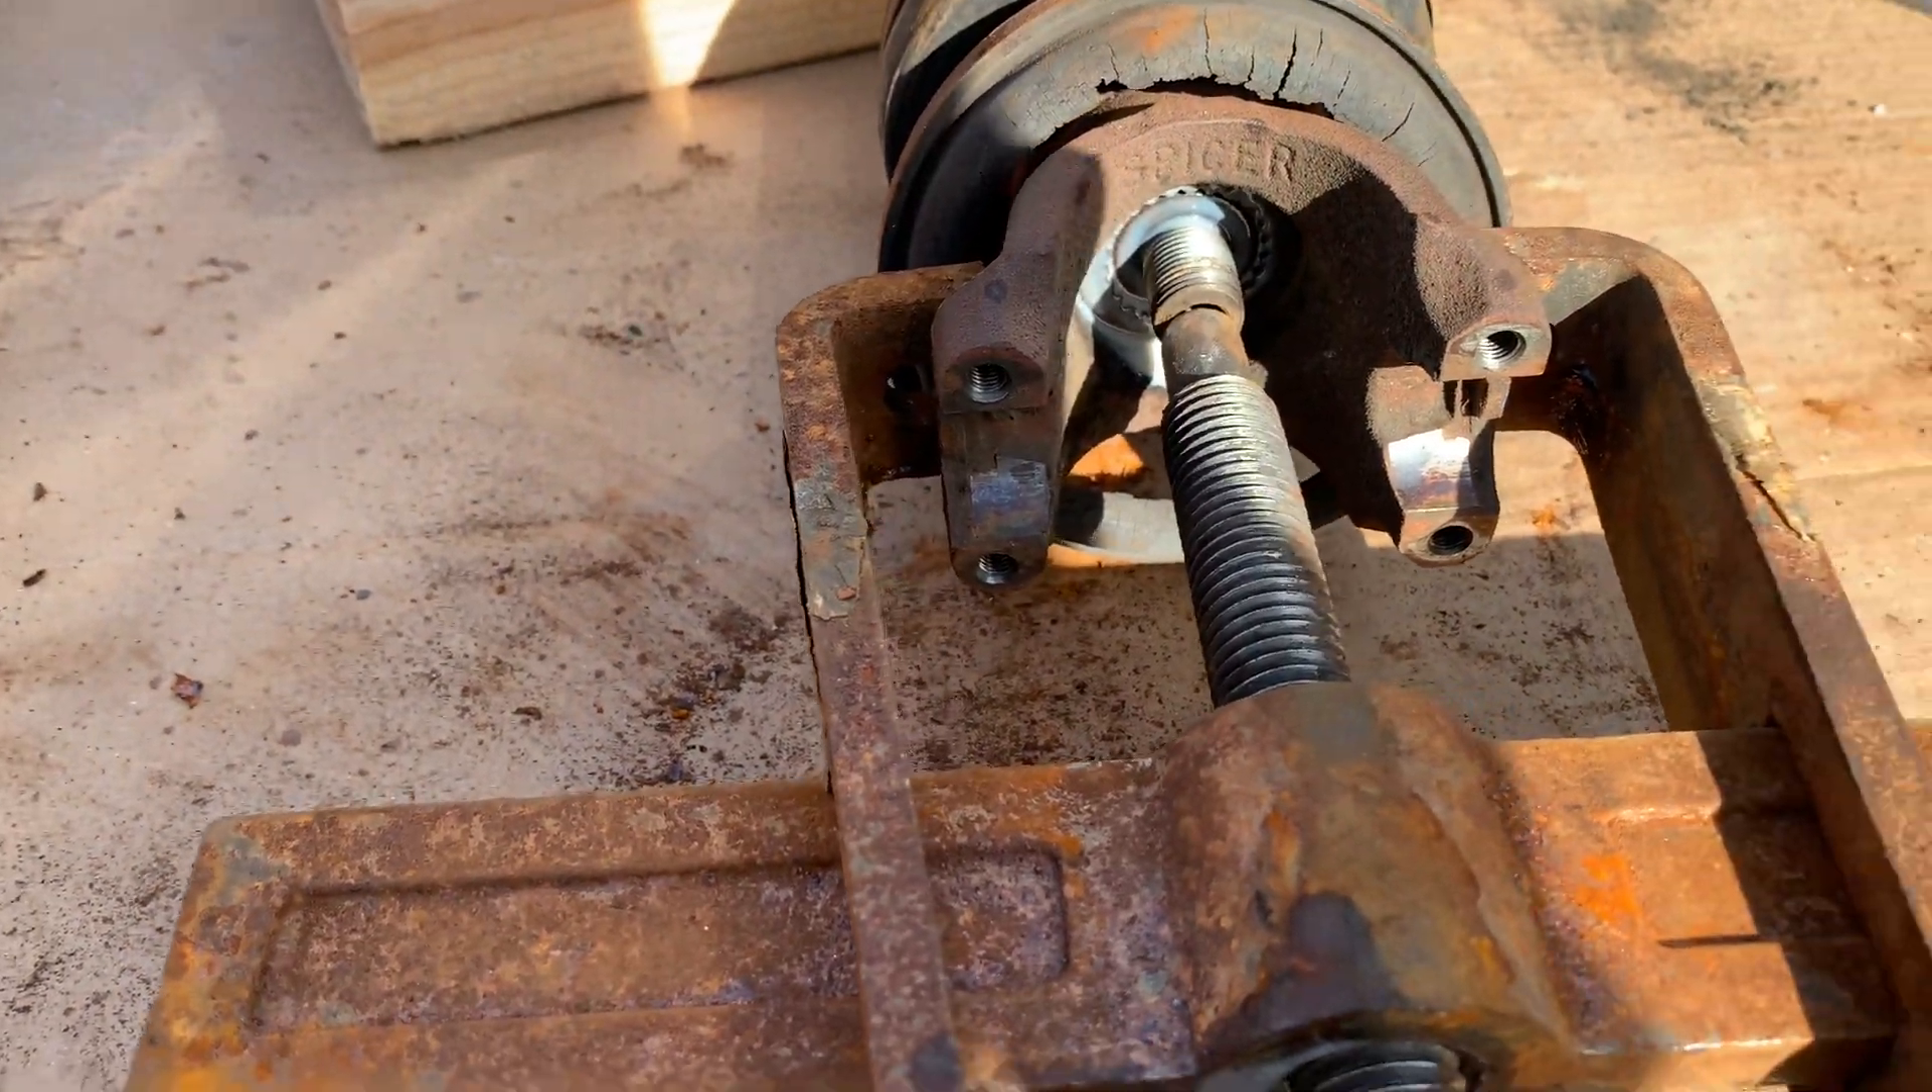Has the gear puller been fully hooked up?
Yes.